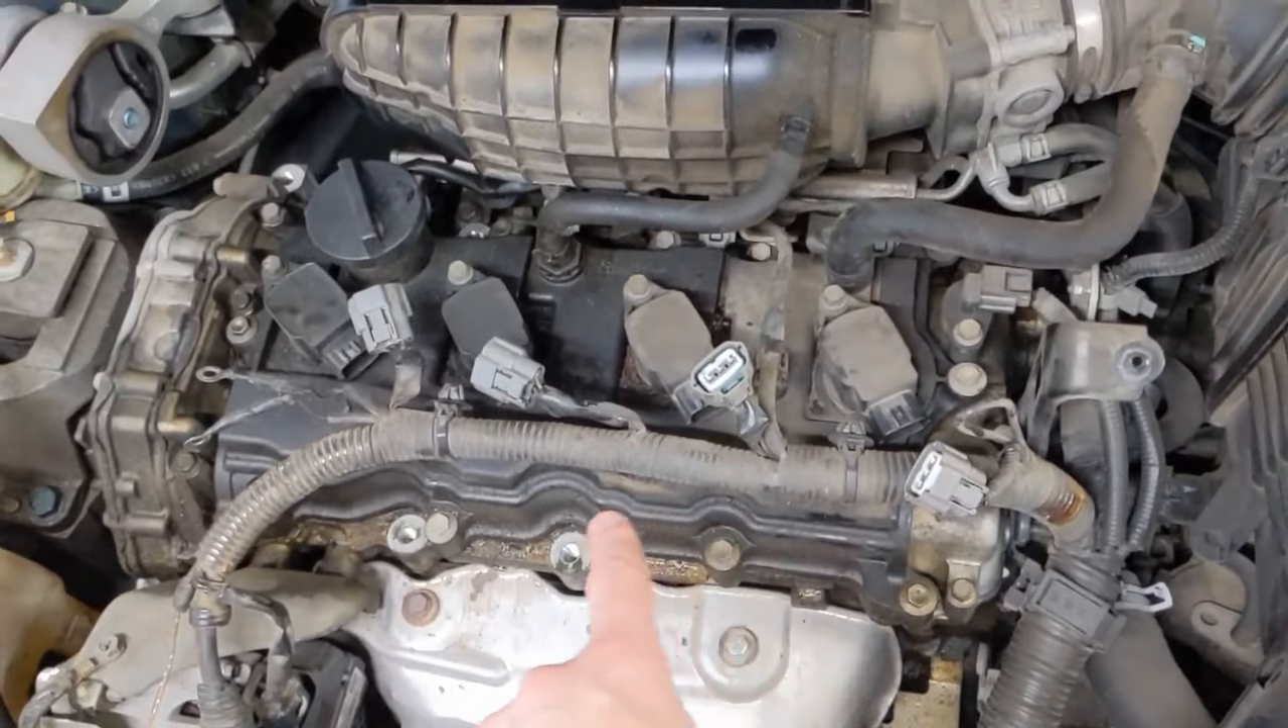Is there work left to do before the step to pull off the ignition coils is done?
Yes.